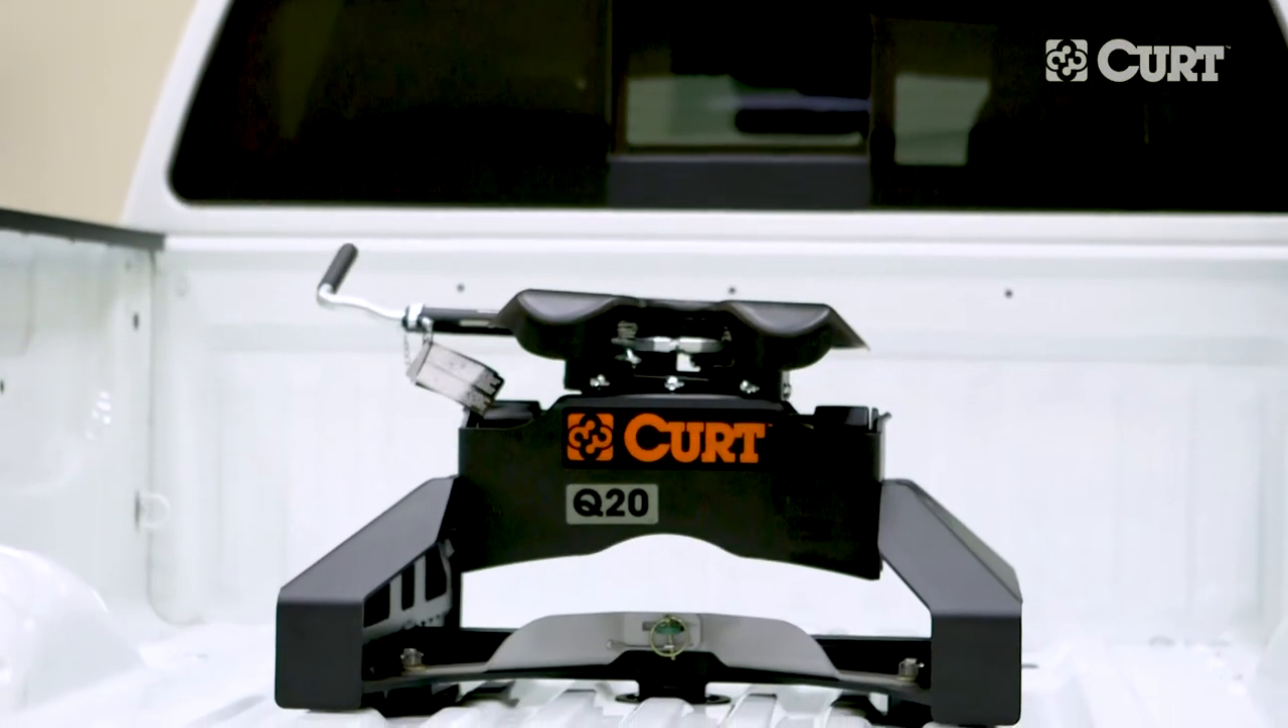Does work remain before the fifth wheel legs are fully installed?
No.